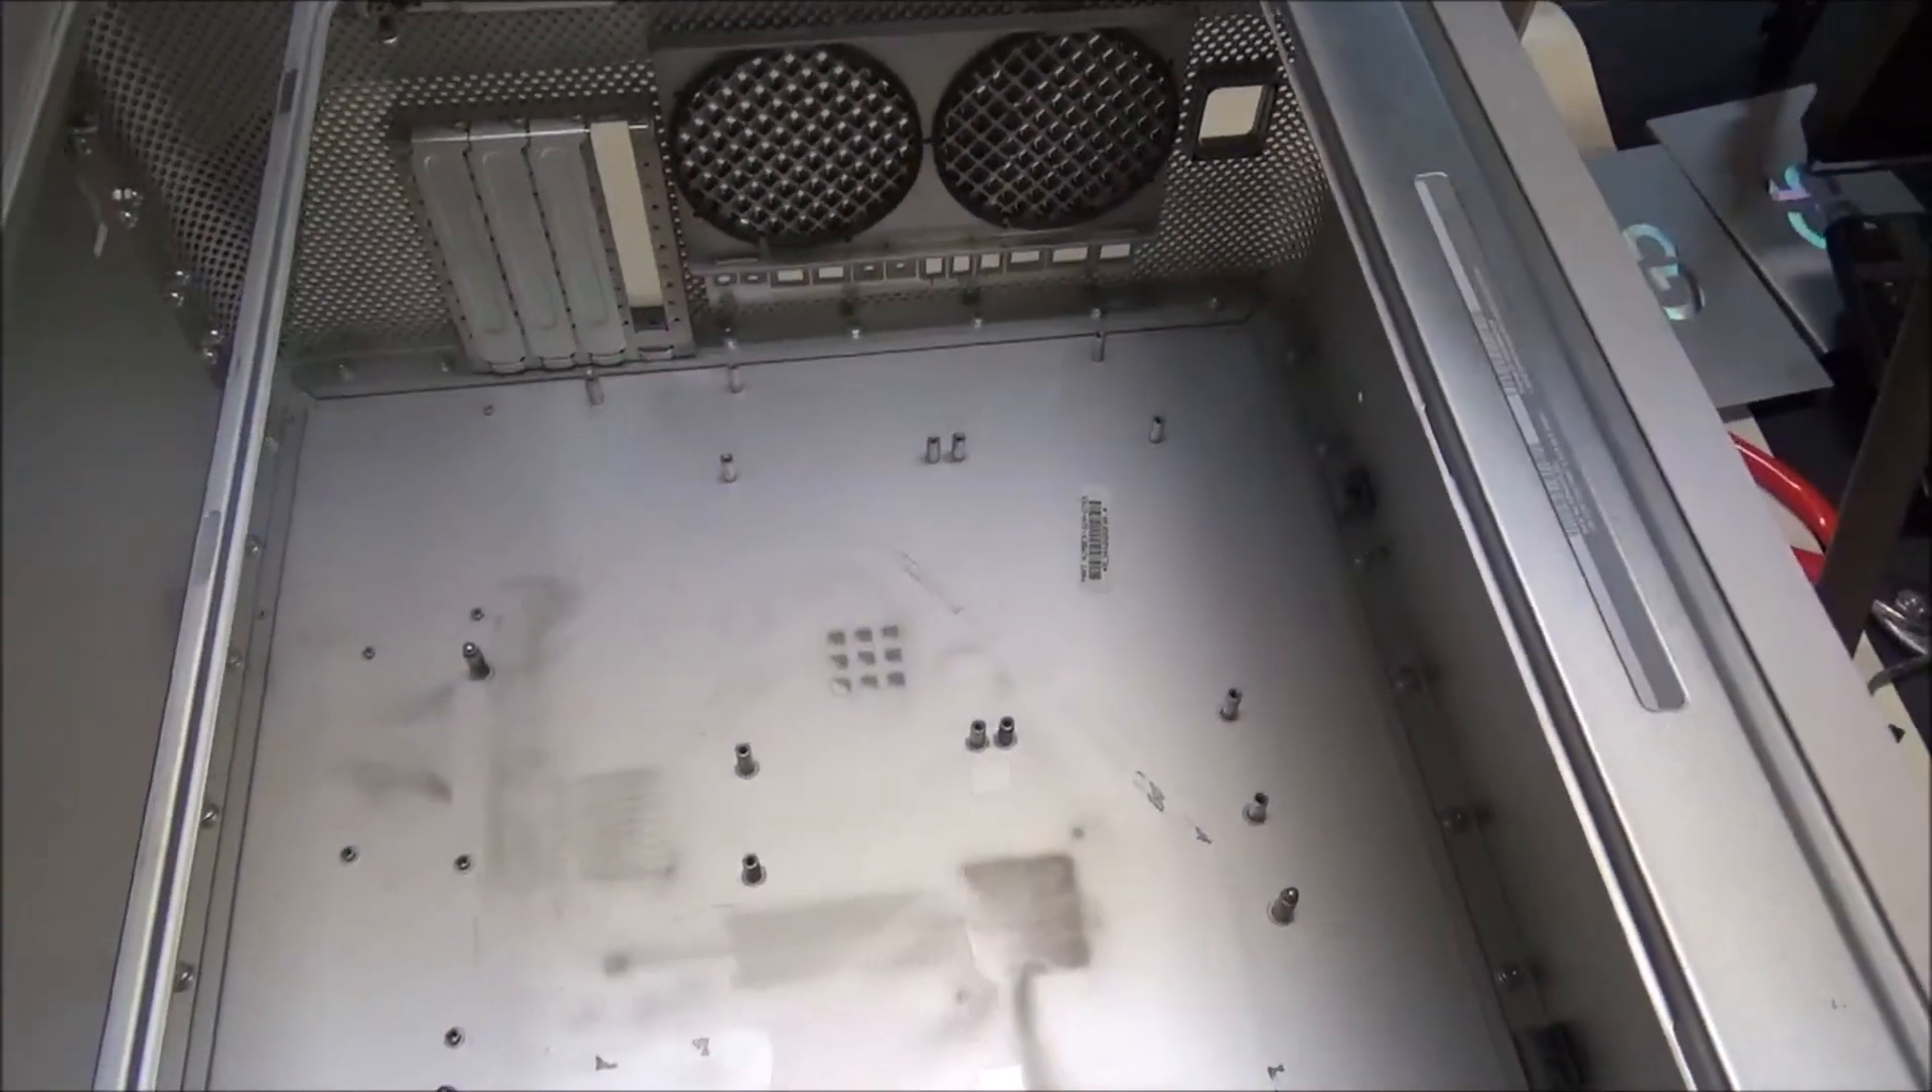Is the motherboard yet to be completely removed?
No.